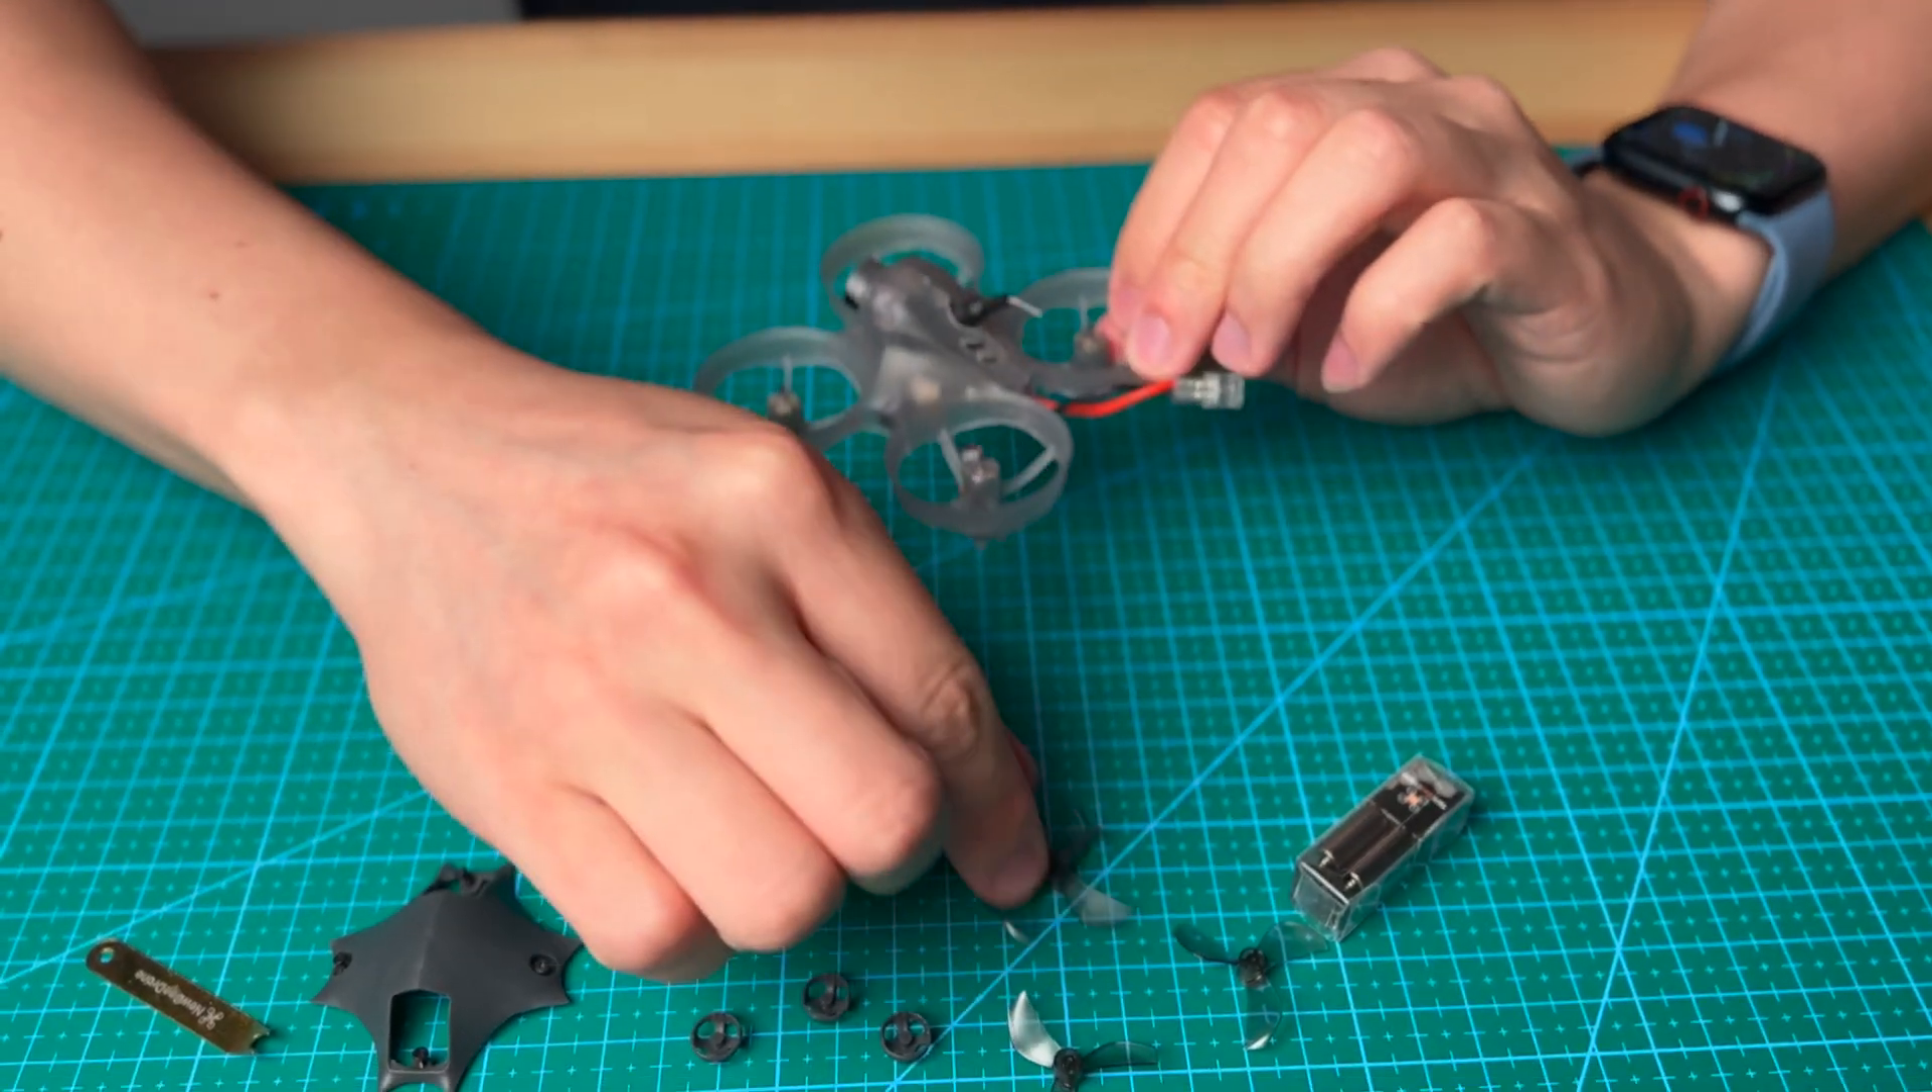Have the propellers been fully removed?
Yes.